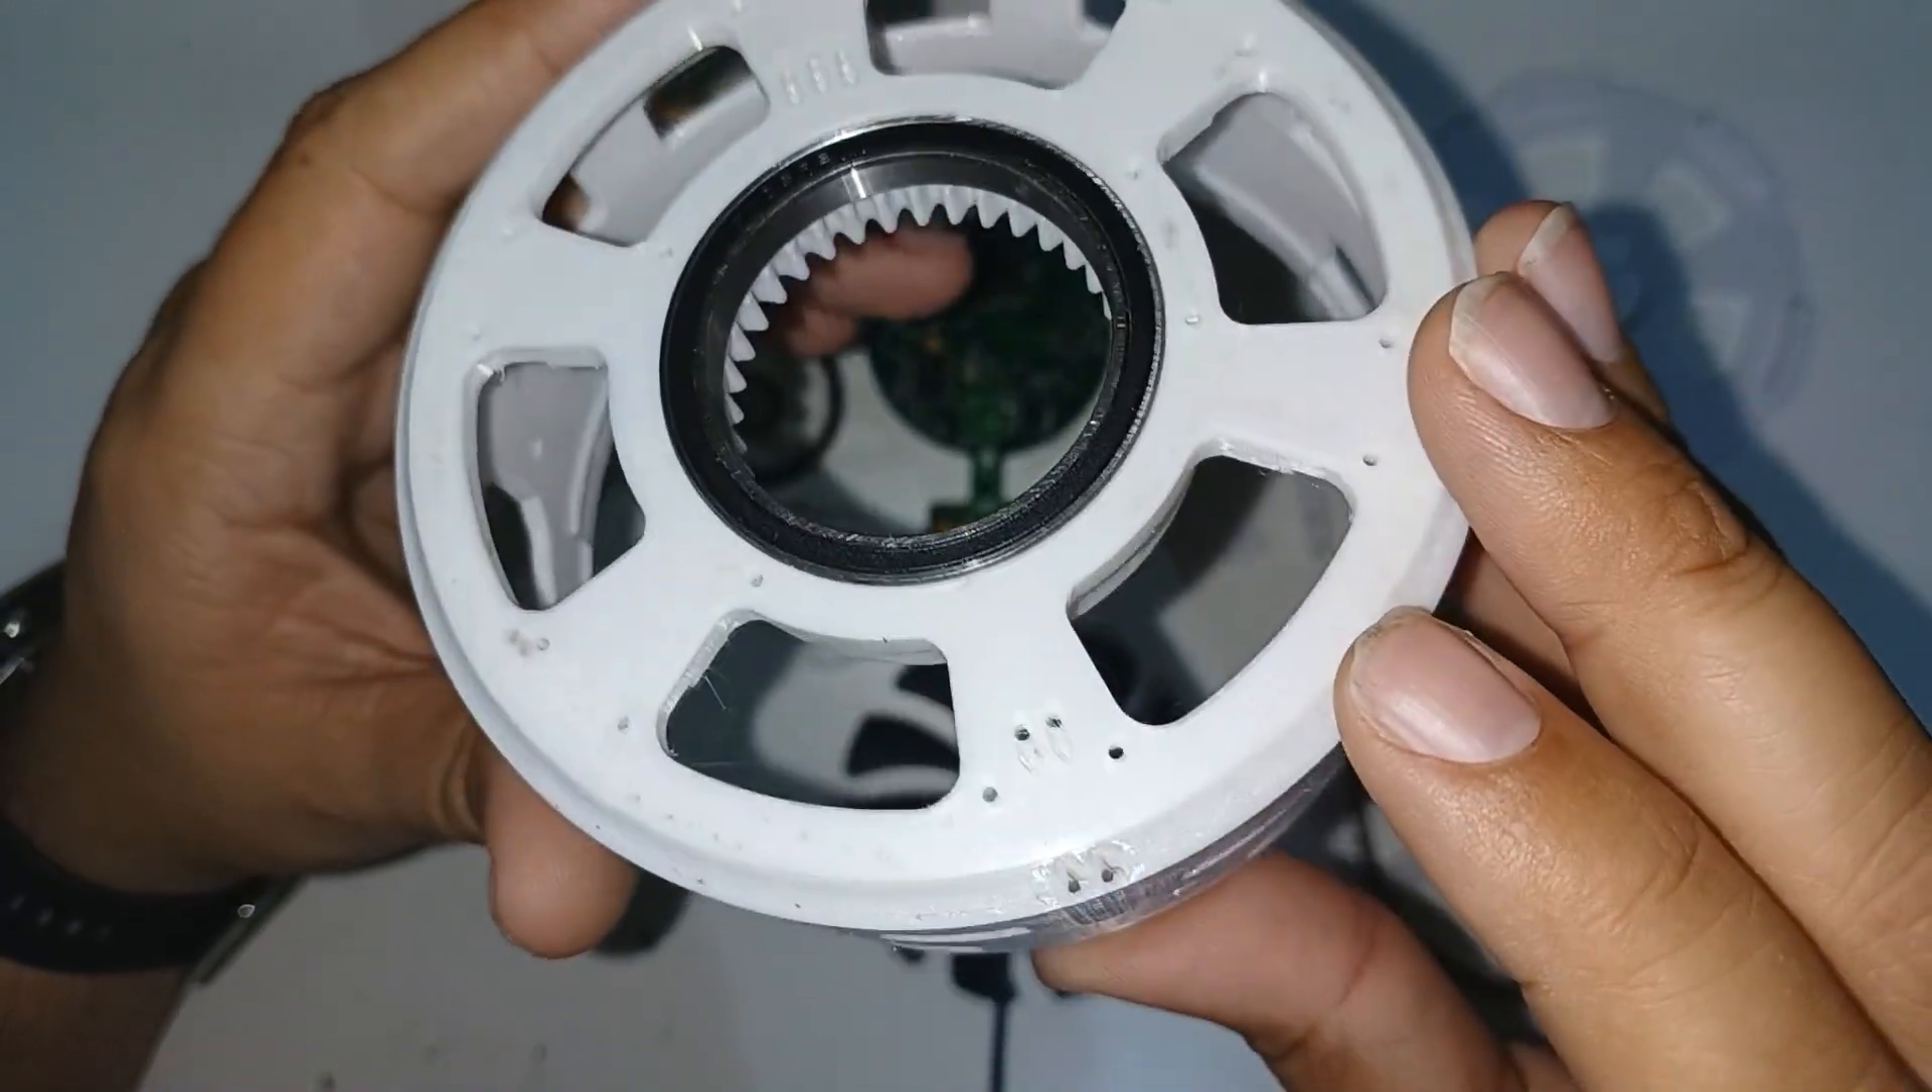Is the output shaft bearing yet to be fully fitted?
No.